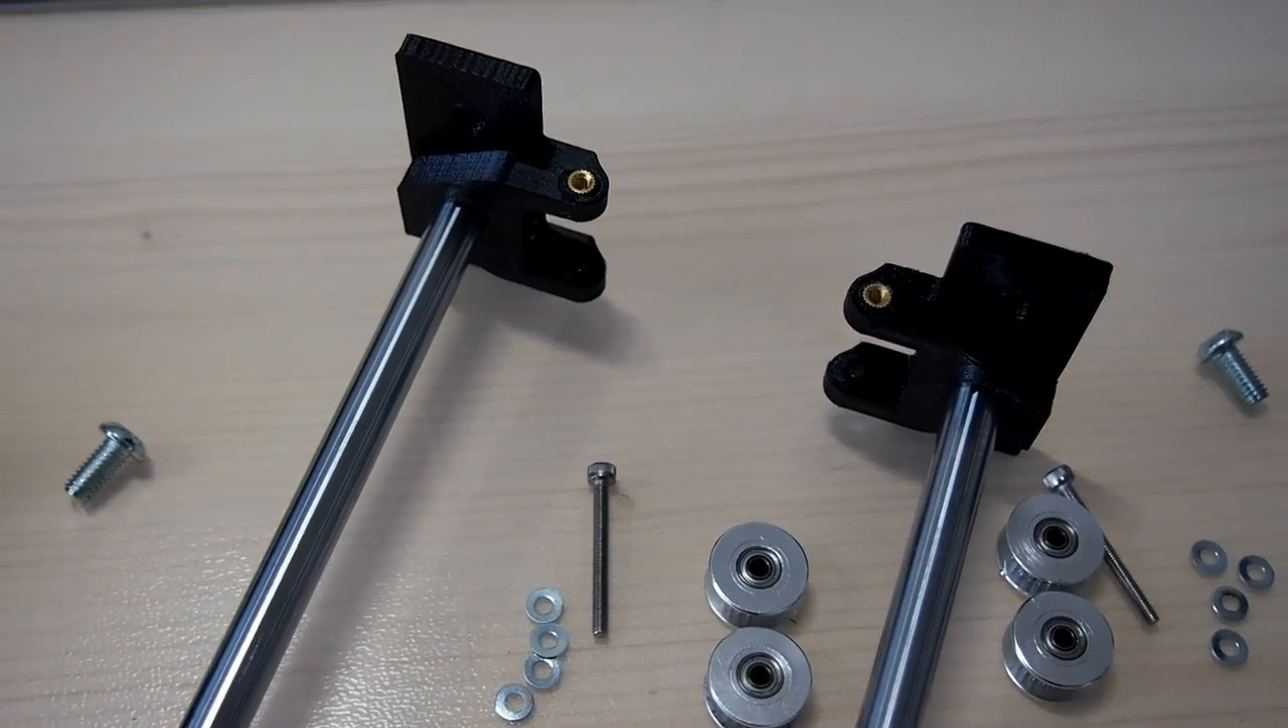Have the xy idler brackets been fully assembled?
No.